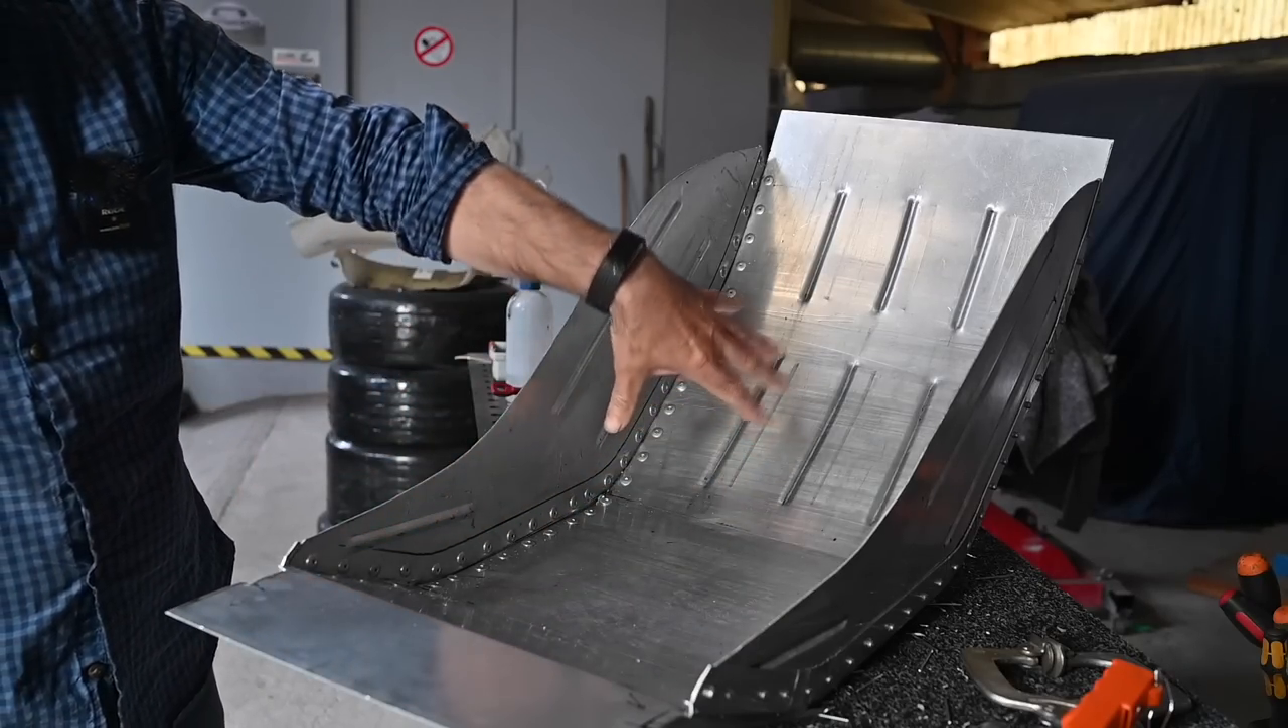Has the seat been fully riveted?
Yes.